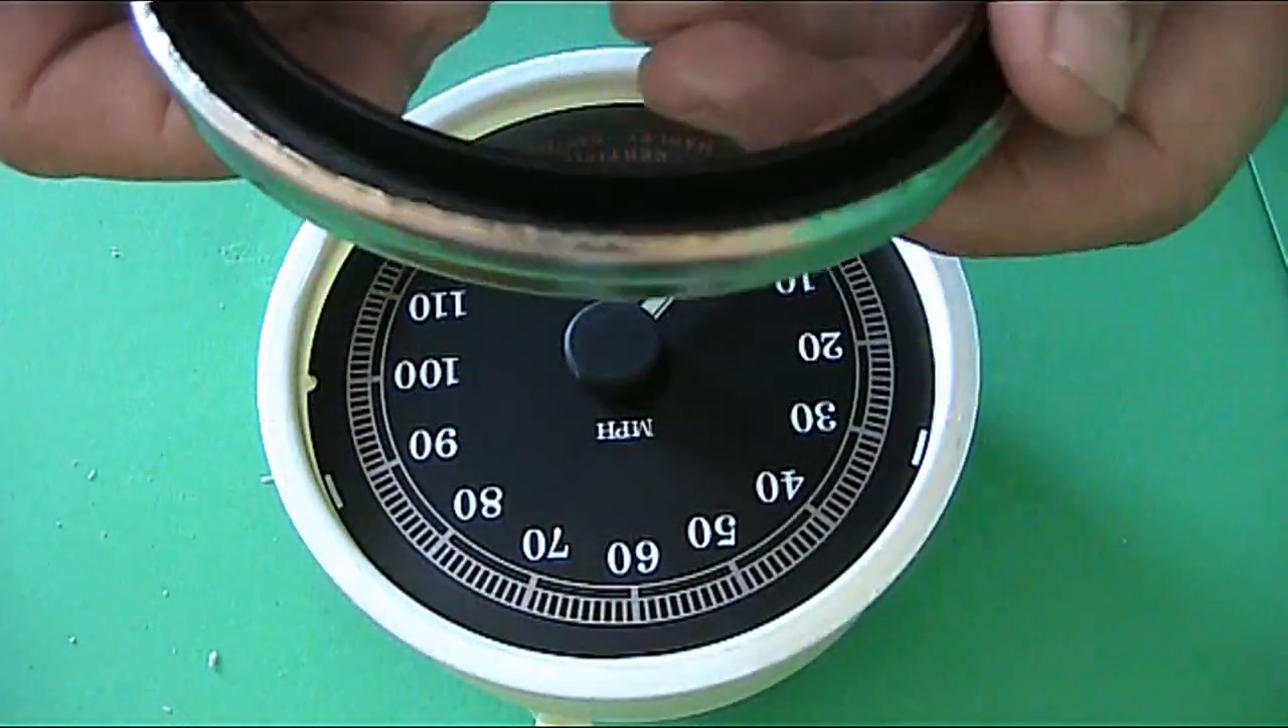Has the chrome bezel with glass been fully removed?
Yes.